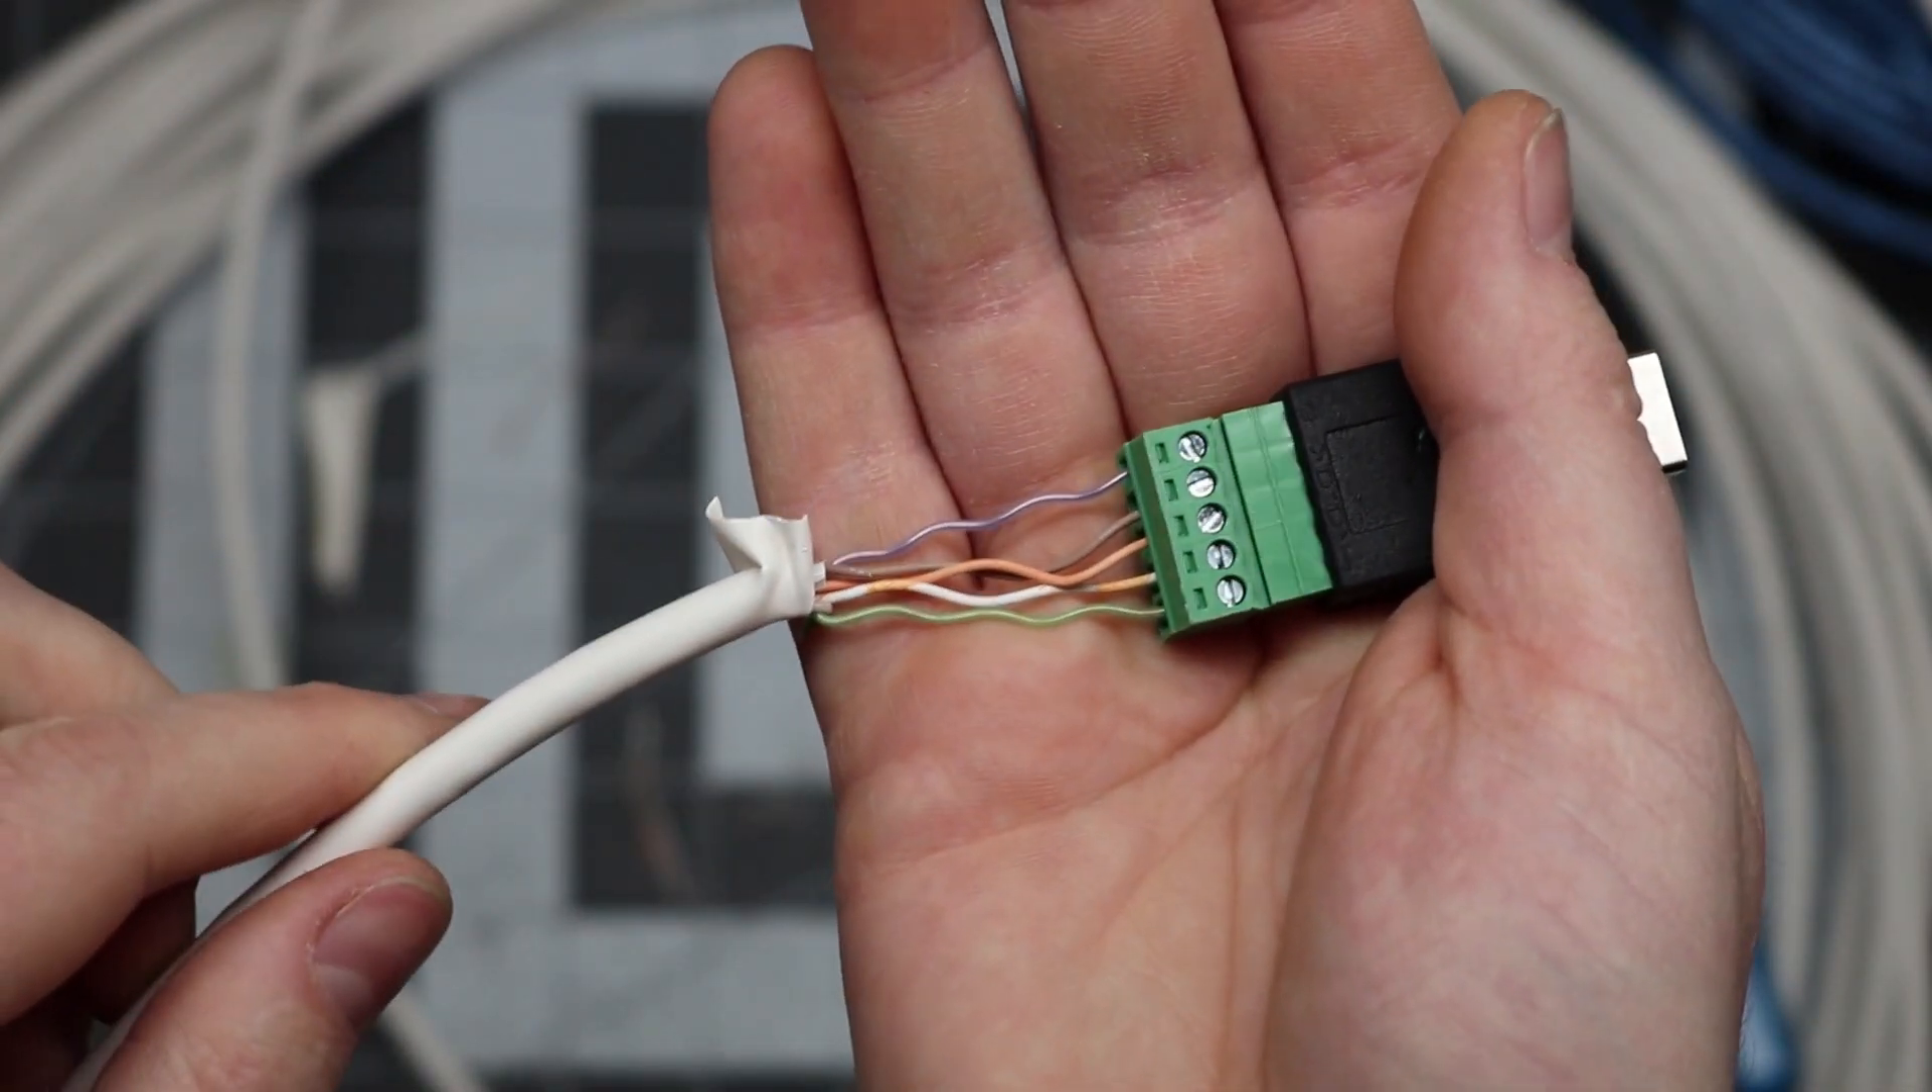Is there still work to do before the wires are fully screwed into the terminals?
No.